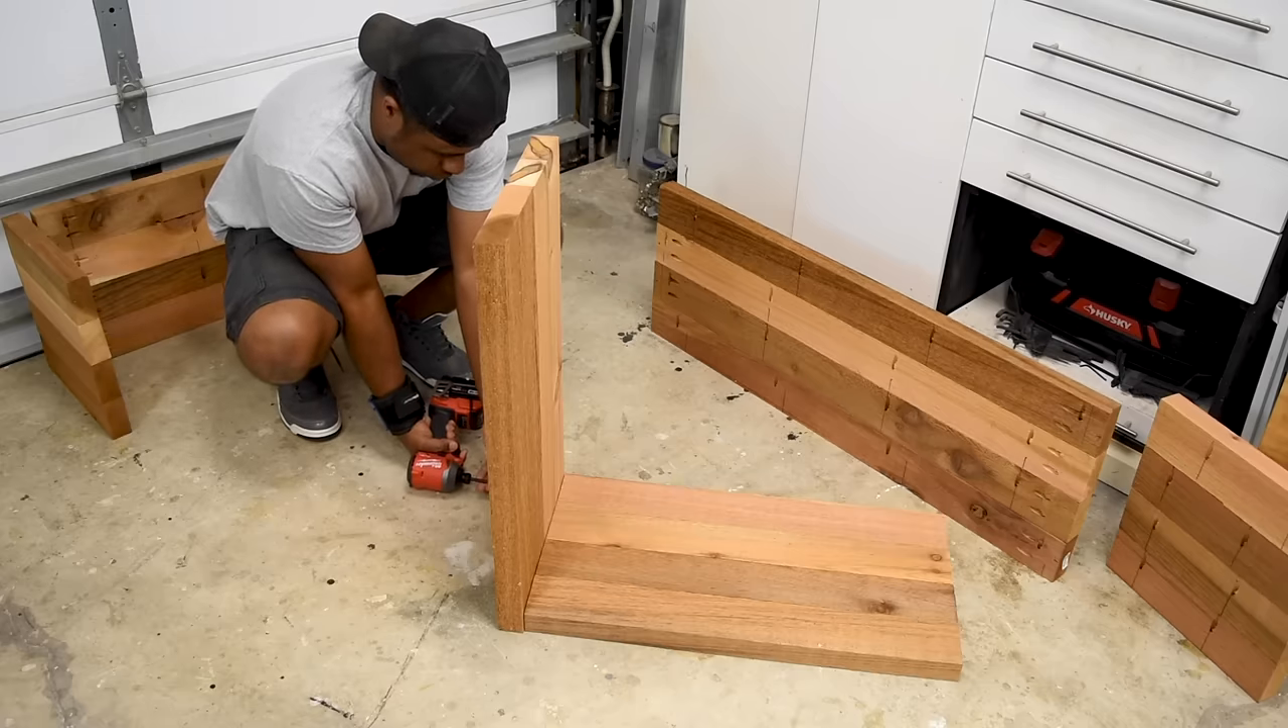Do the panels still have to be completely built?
No.